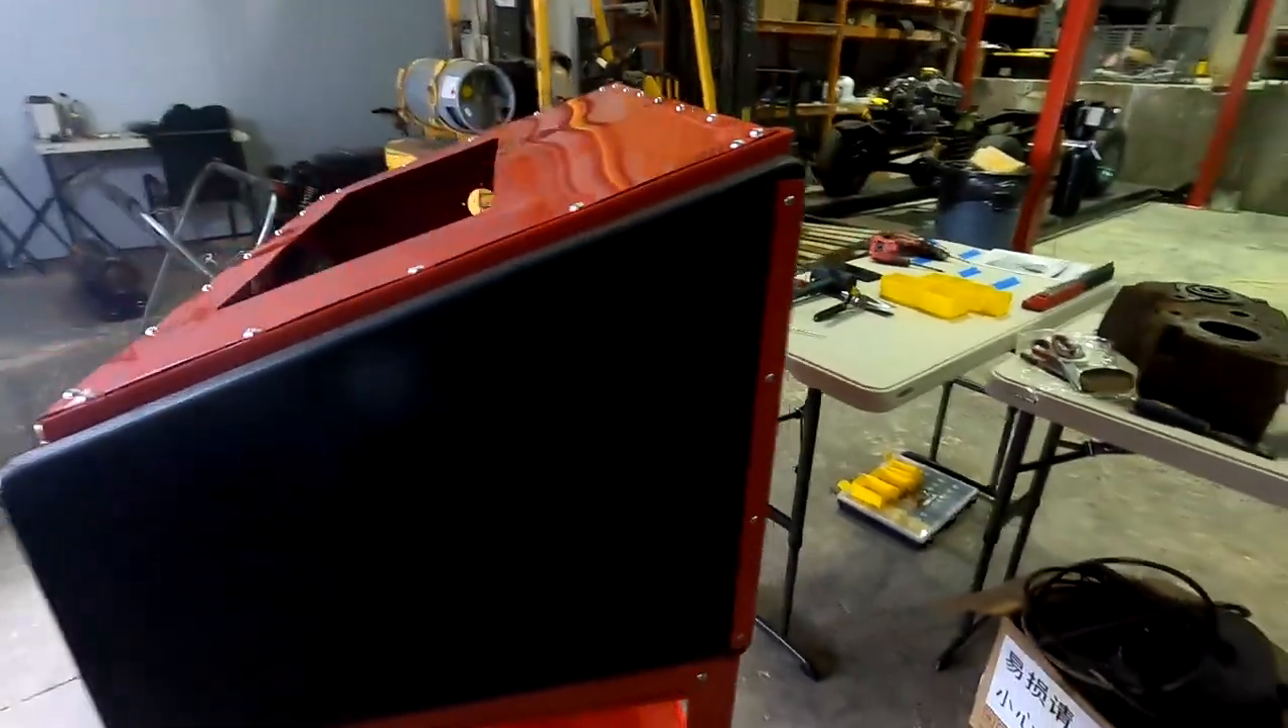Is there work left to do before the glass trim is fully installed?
Yes.